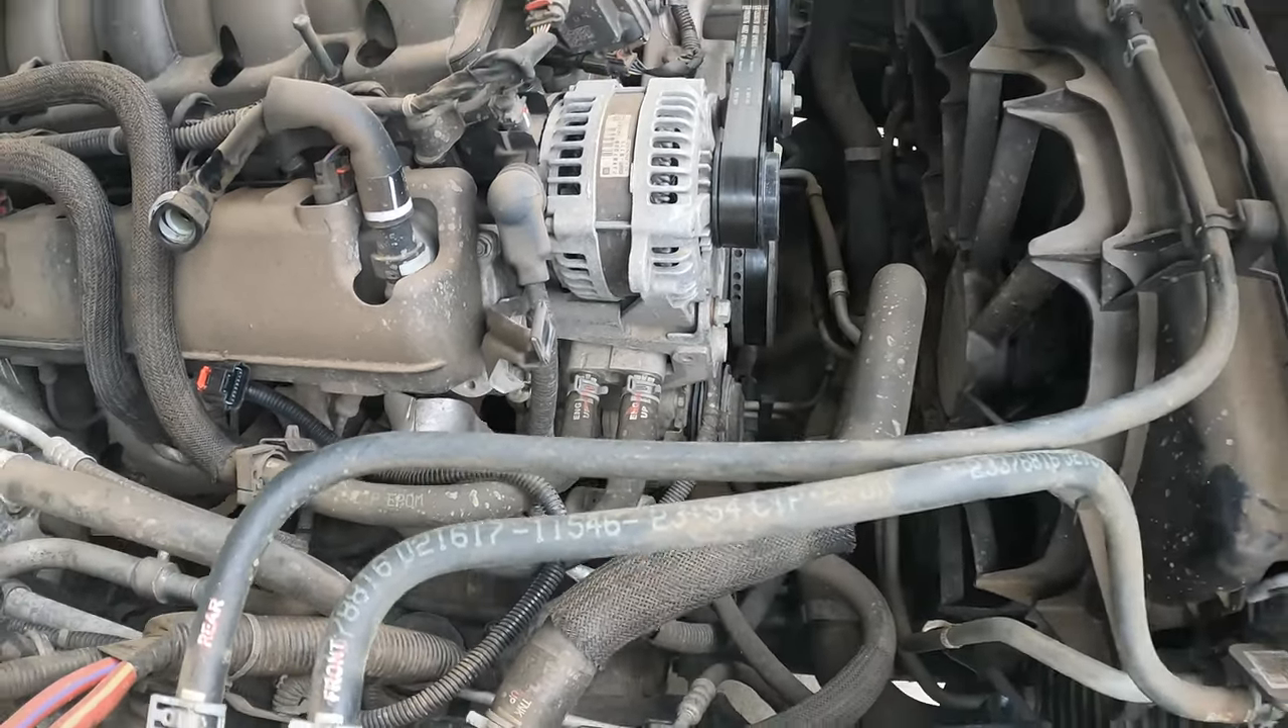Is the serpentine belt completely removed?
No.